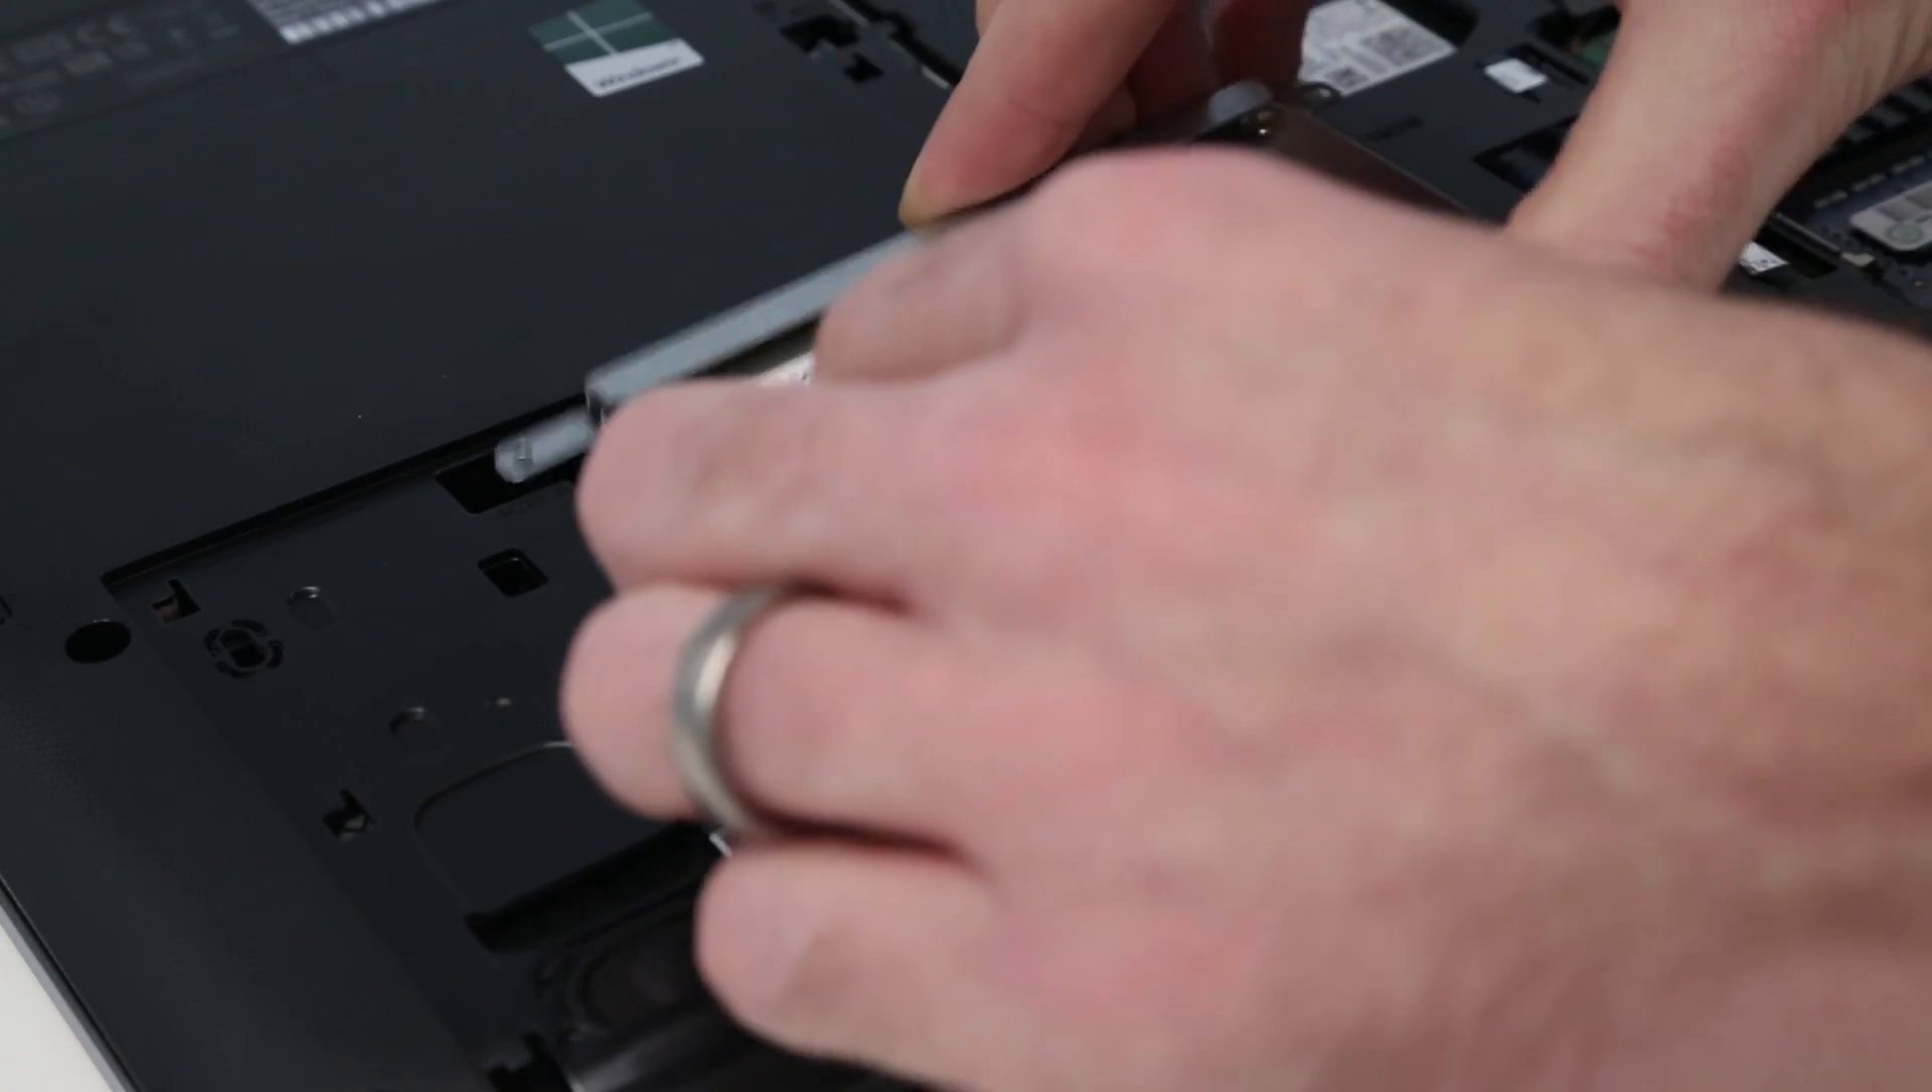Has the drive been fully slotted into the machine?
No.